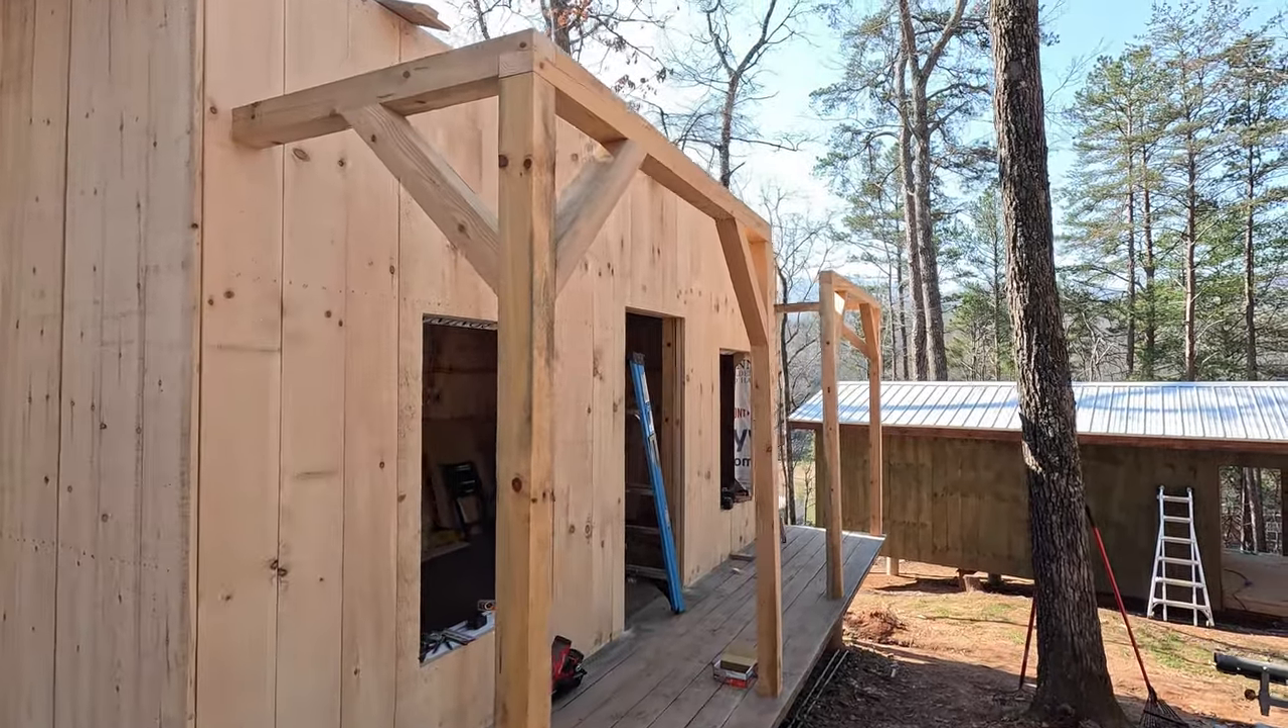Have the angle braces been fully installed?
Yes.